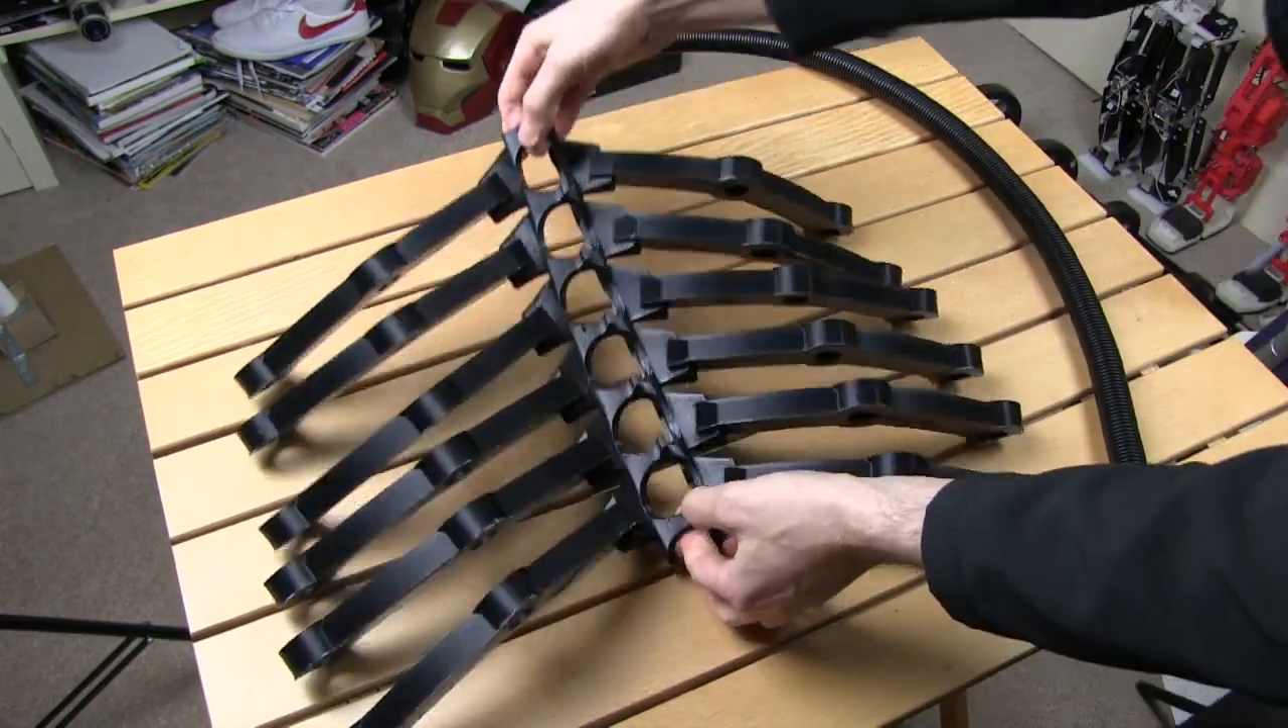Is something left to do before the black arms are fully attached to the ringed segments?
No.